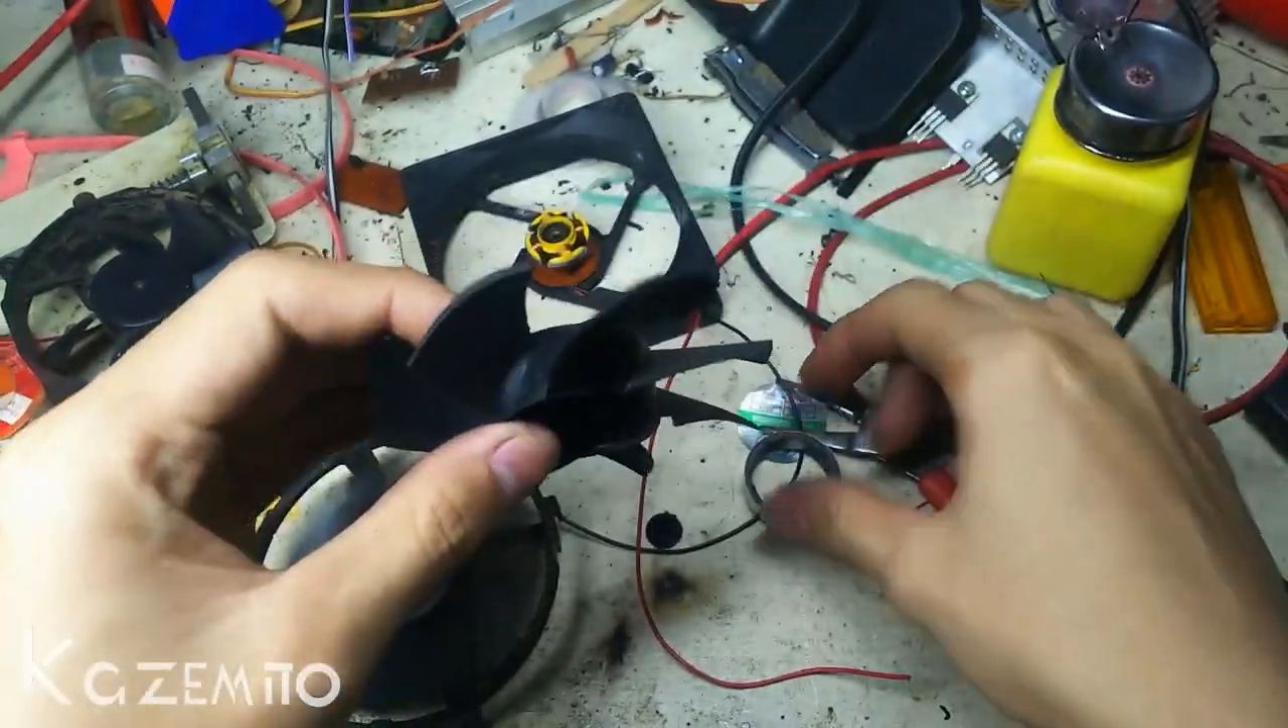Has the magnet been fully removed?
Yes.